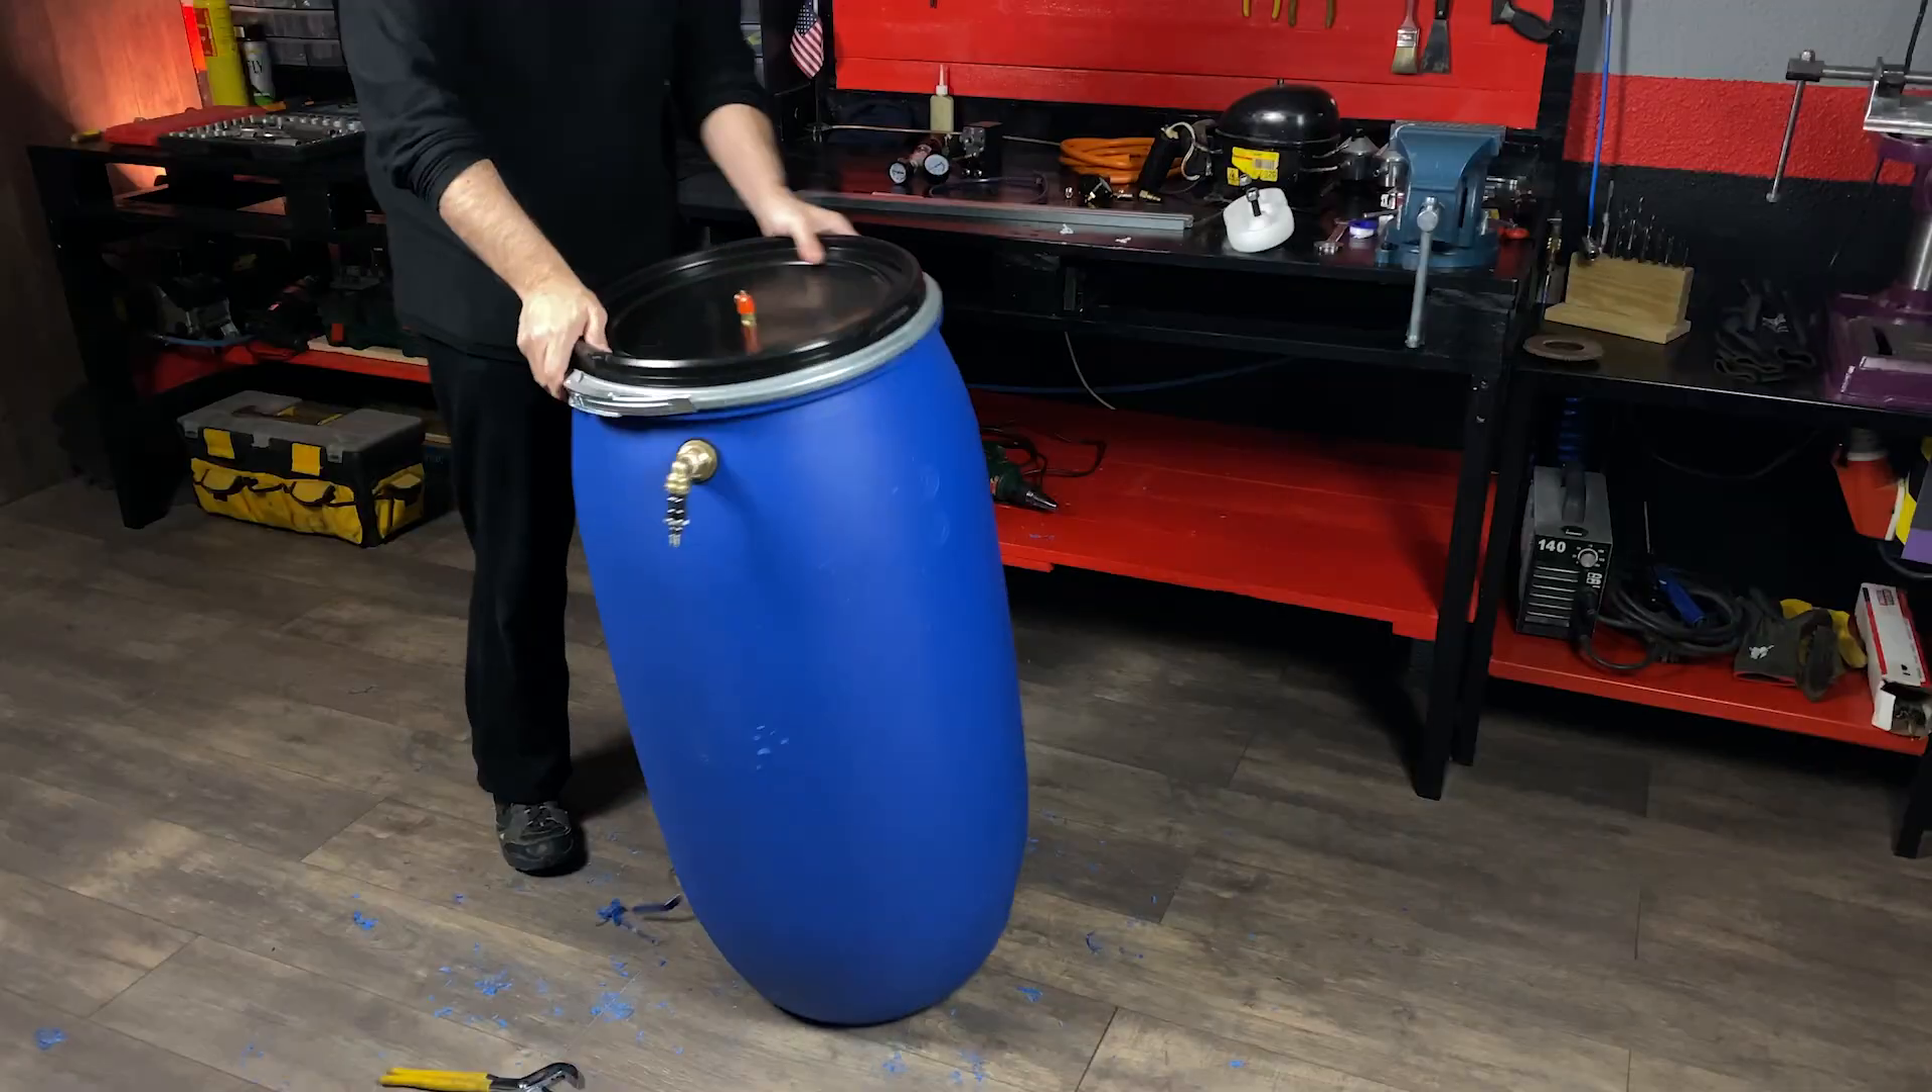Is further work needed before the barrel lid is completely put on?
No.